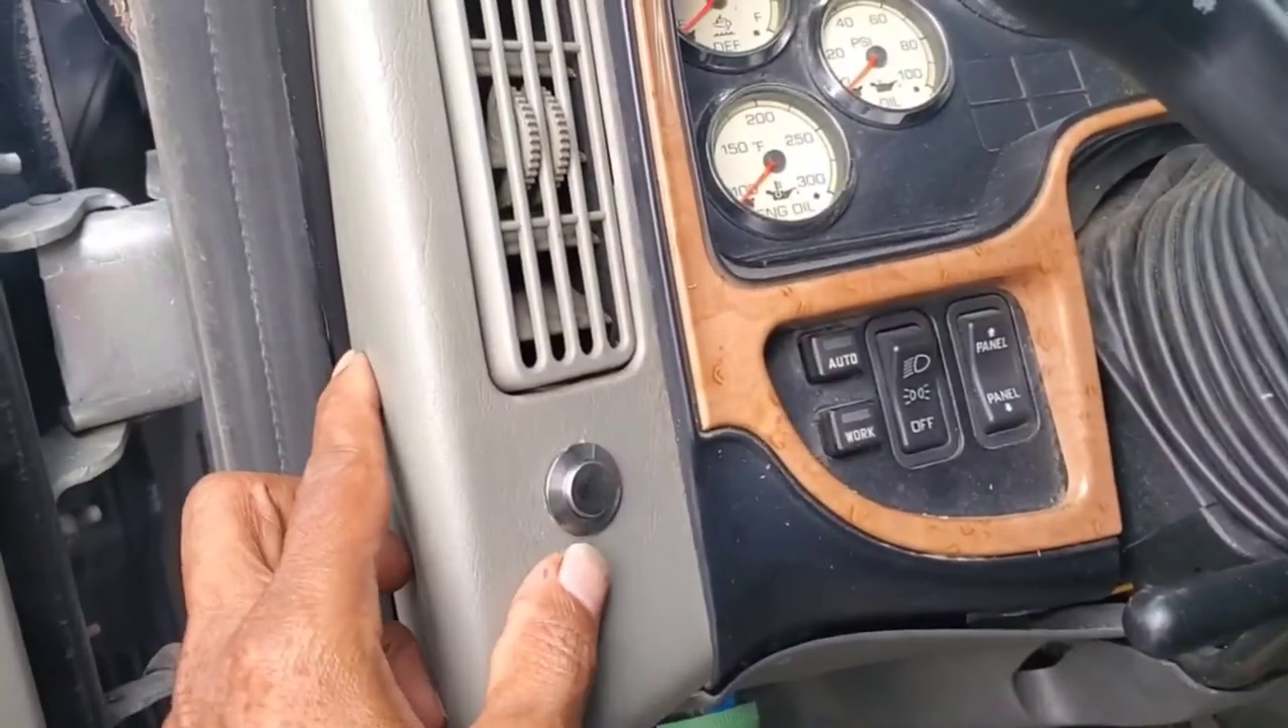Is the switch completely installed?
Yes.